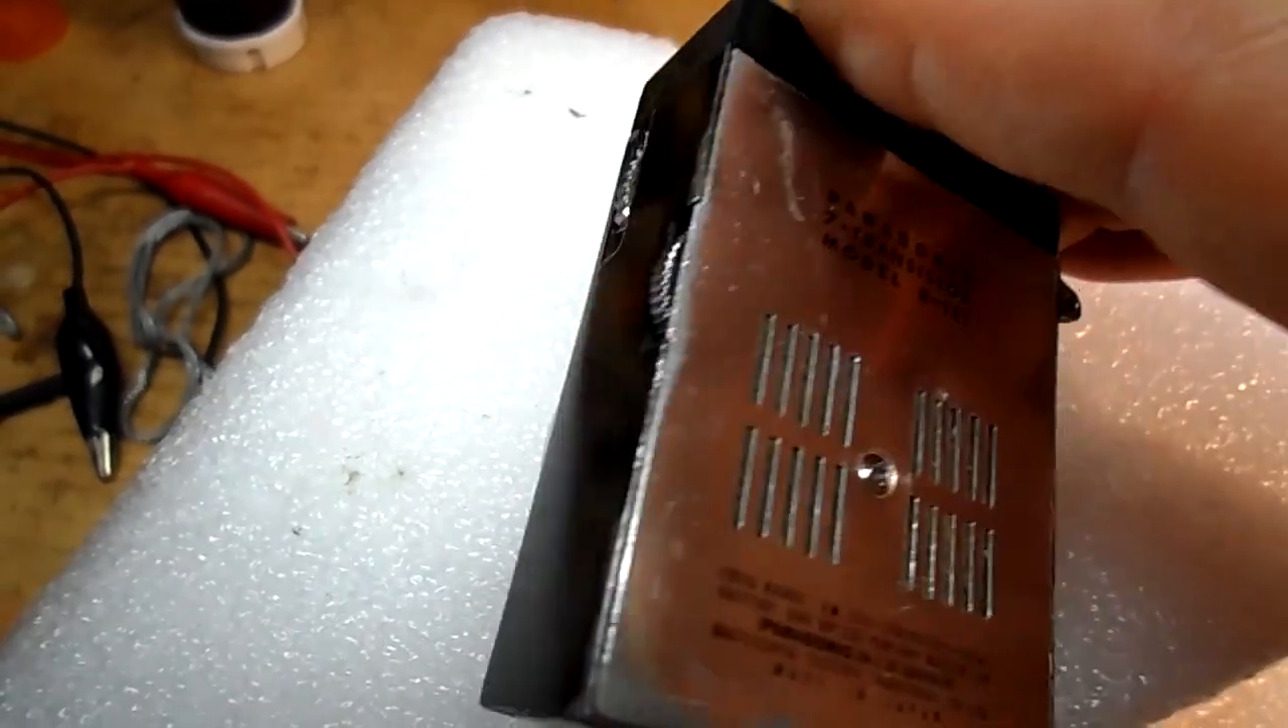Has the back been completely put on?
Yes.